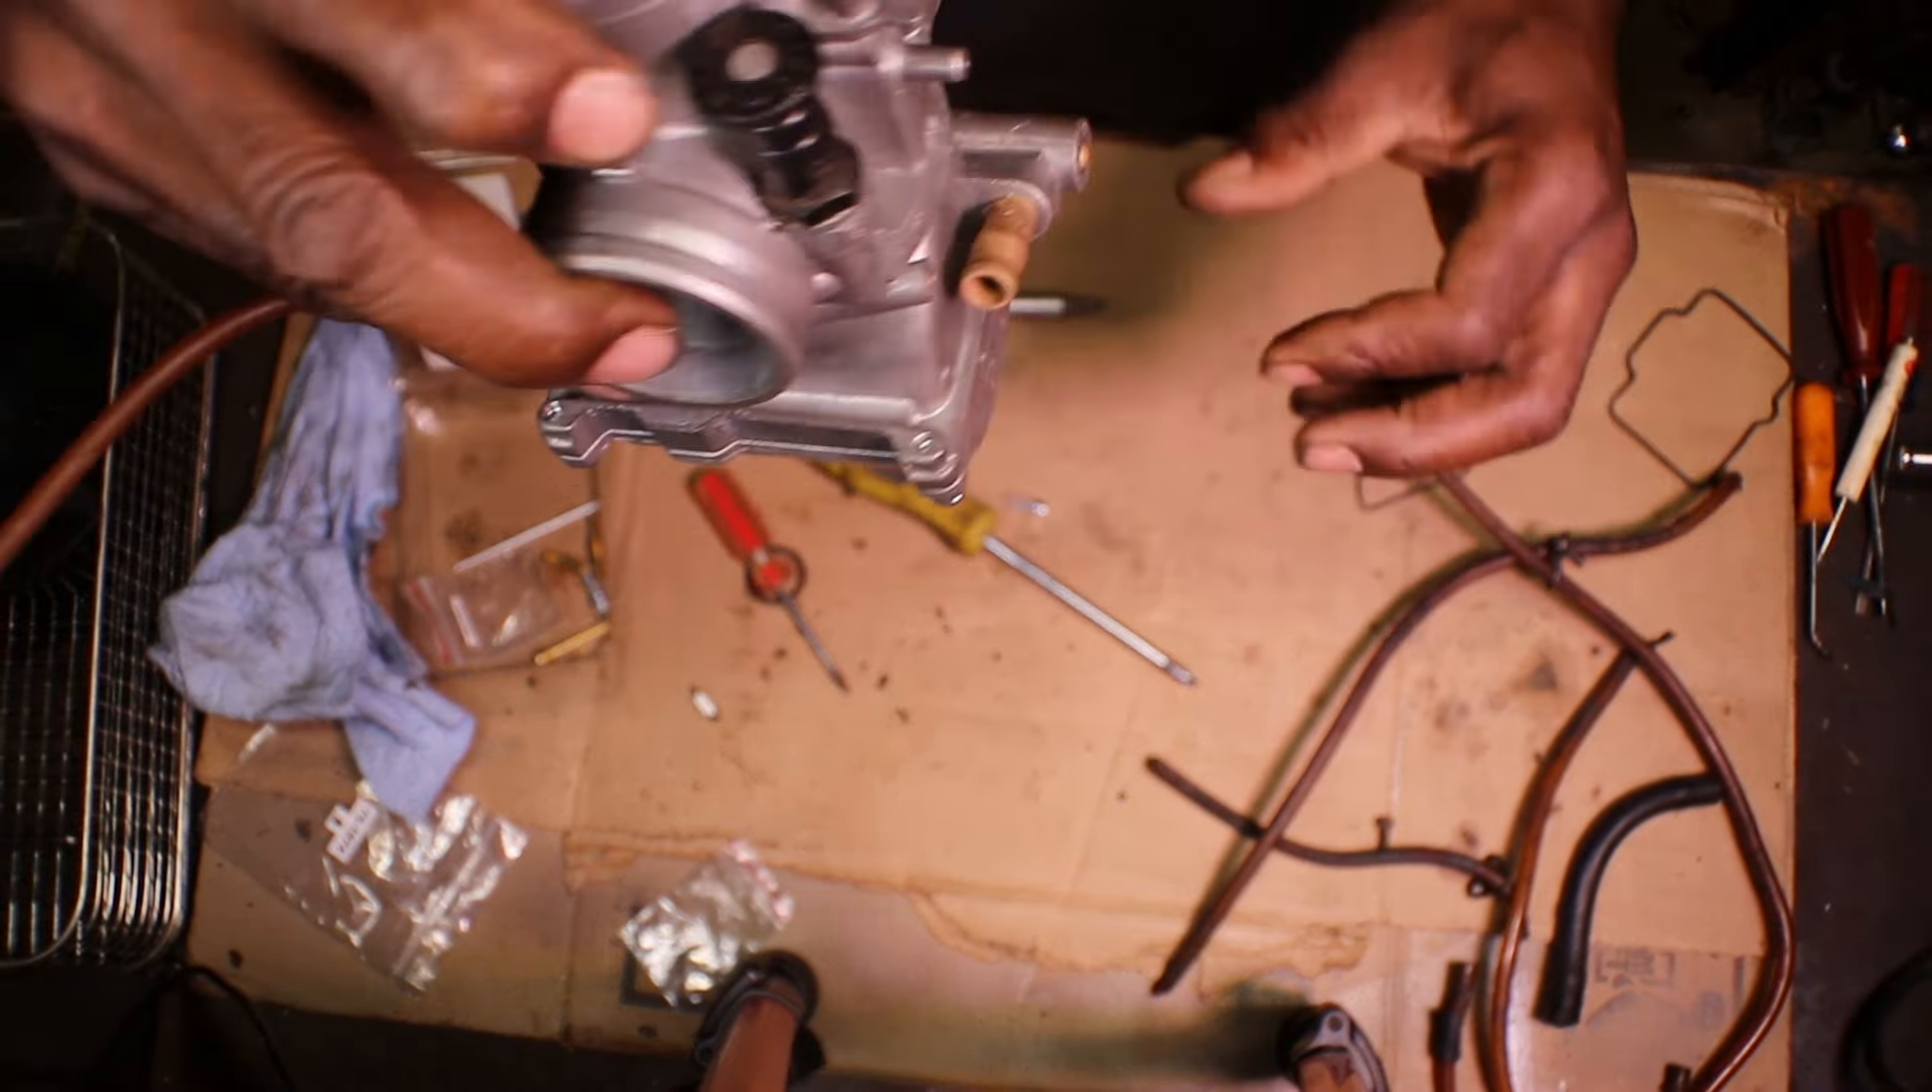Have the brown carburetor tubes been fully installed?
No.